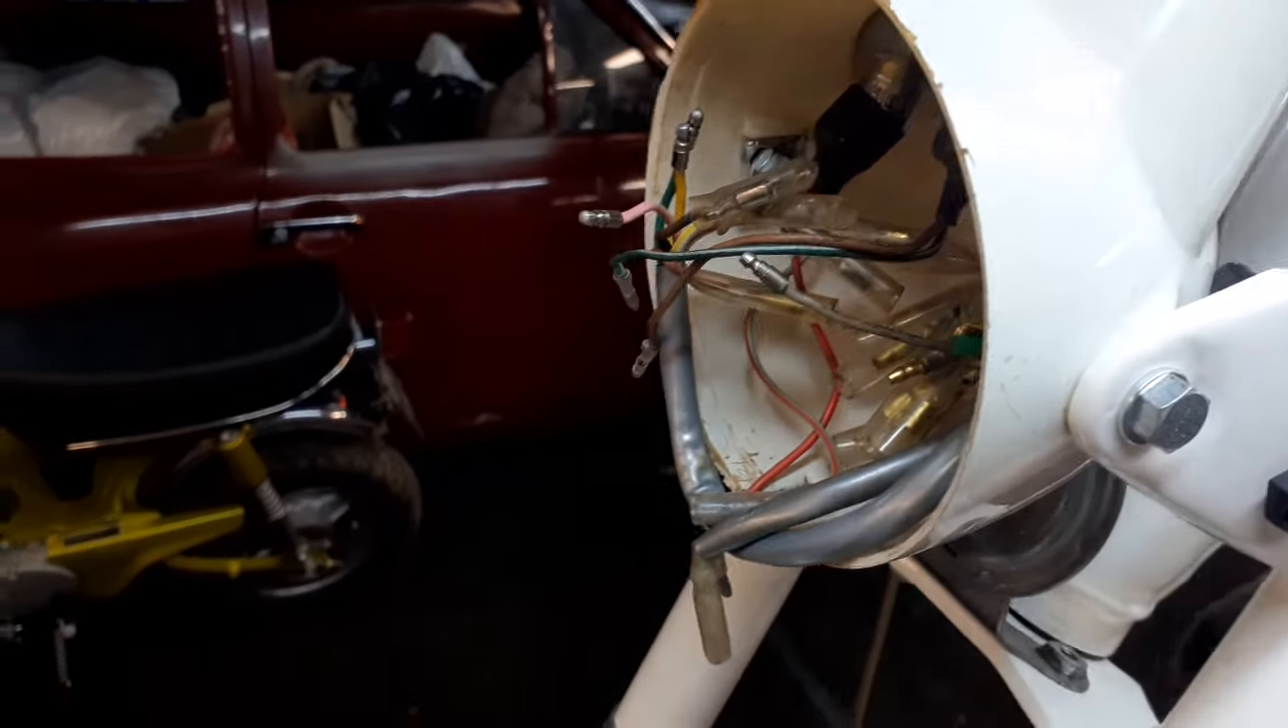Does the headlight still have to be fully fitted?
Yes.